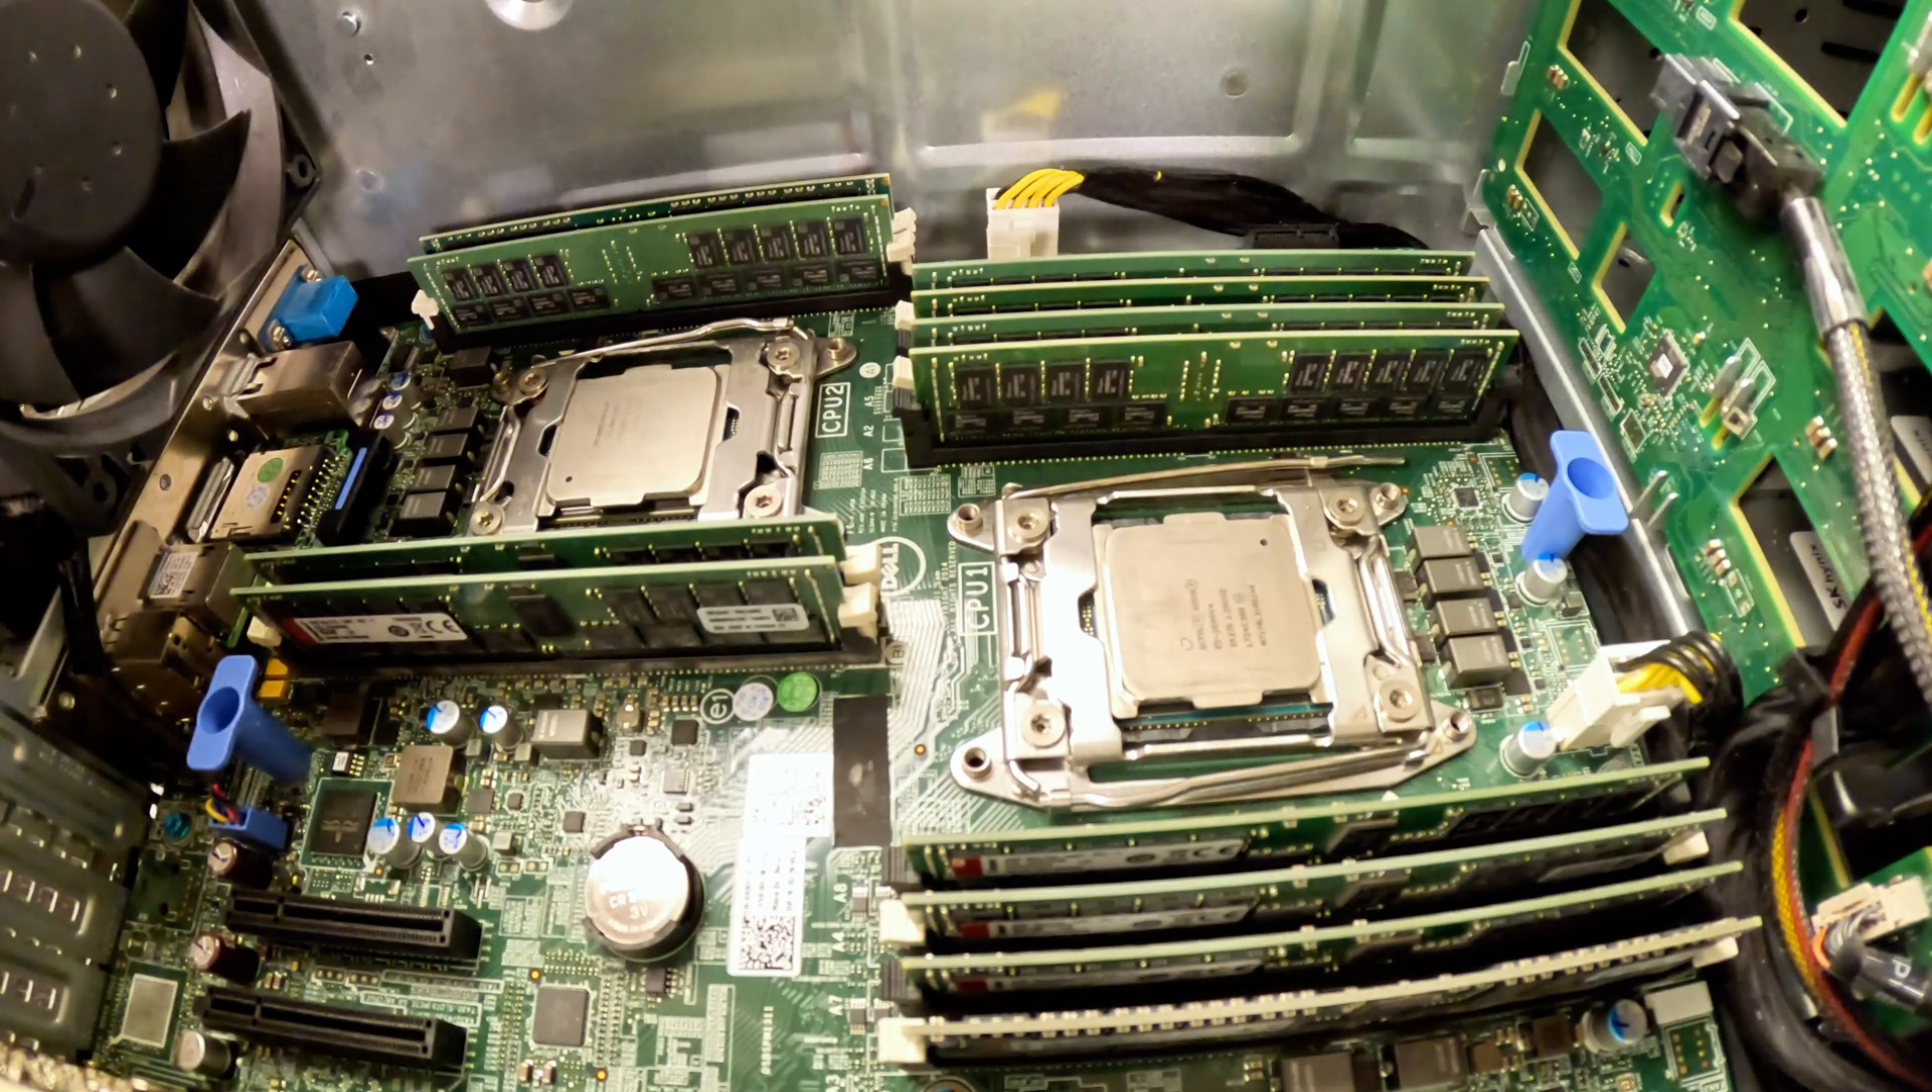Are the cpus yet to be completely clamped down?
No.